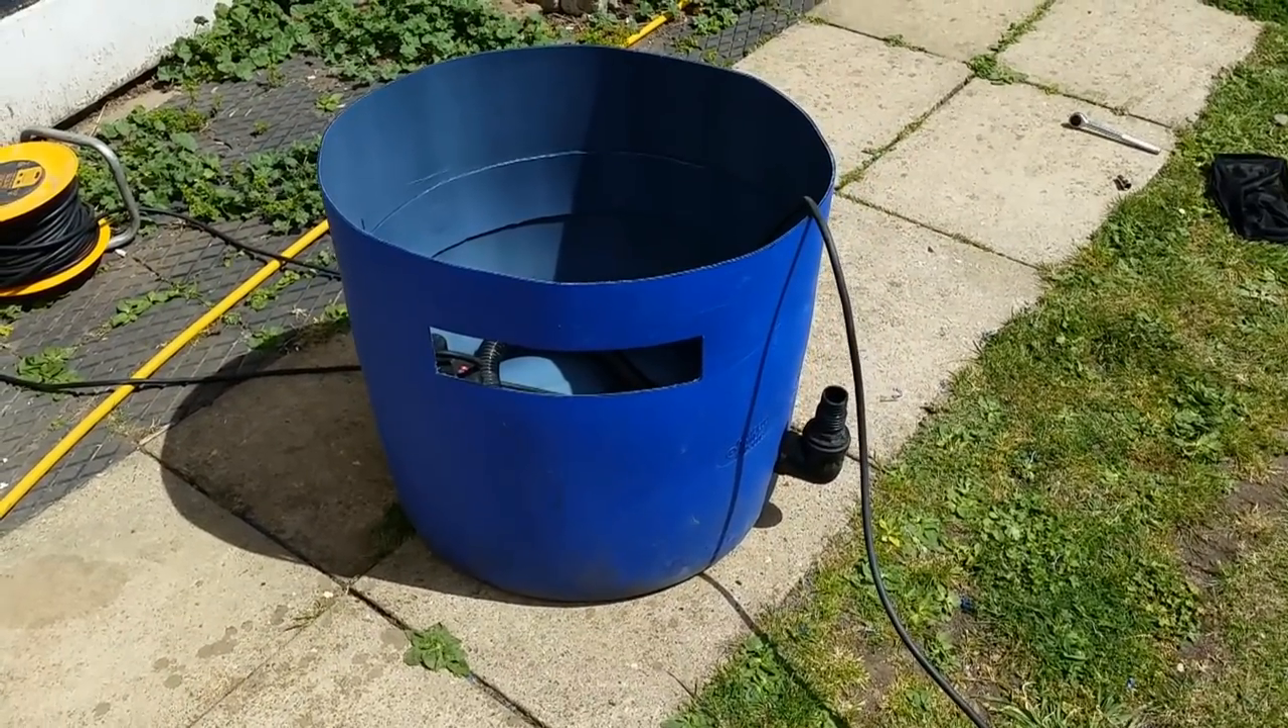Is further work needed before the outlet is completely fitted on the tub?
No.